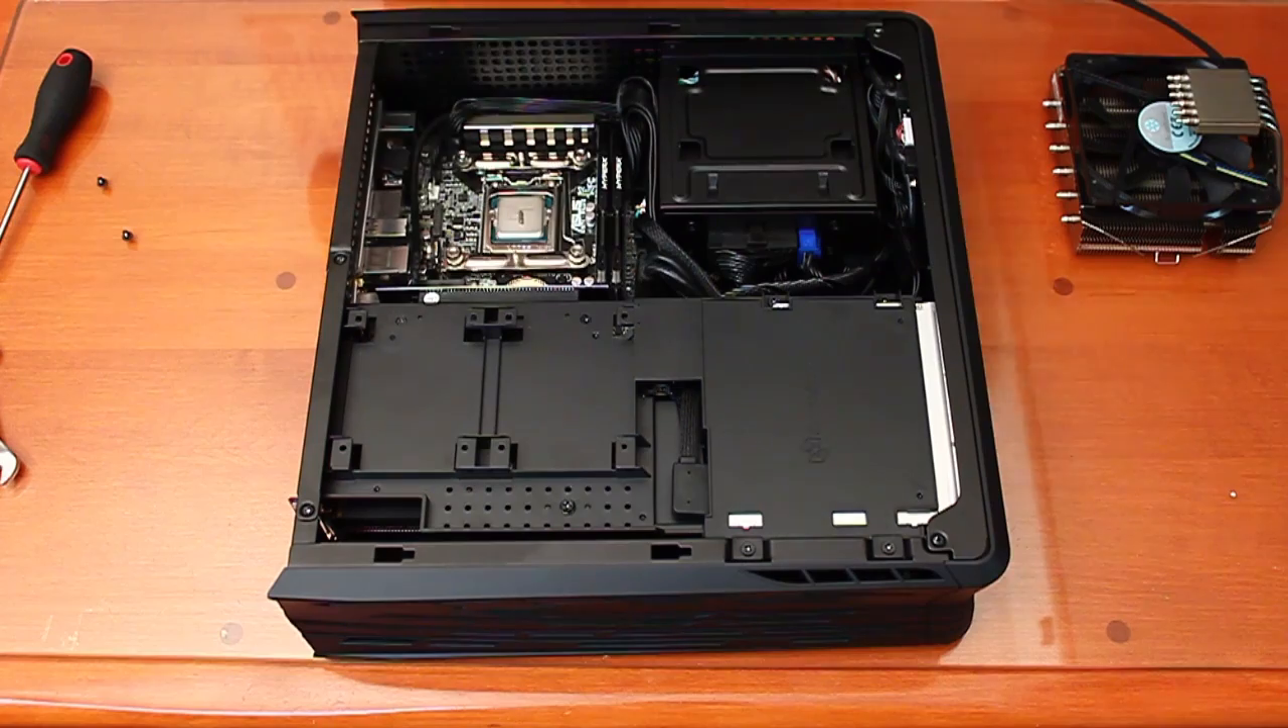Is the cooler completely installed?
No.